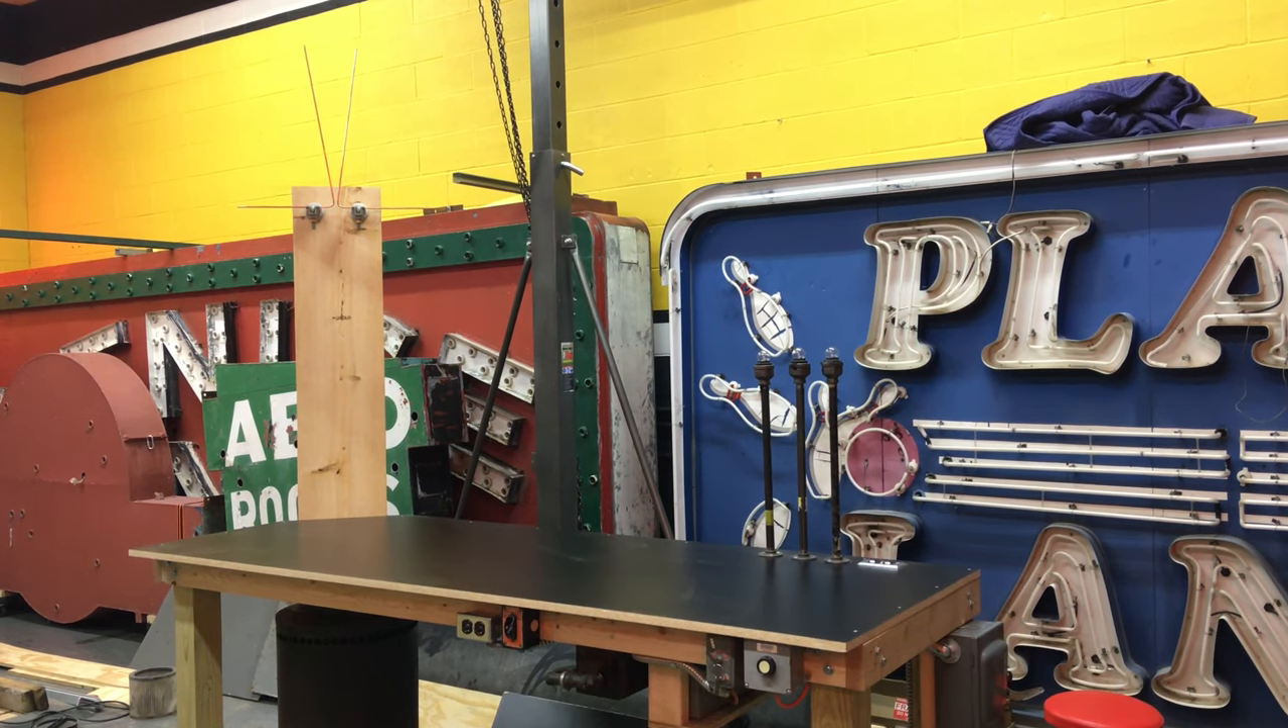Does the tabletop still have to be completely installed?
No.